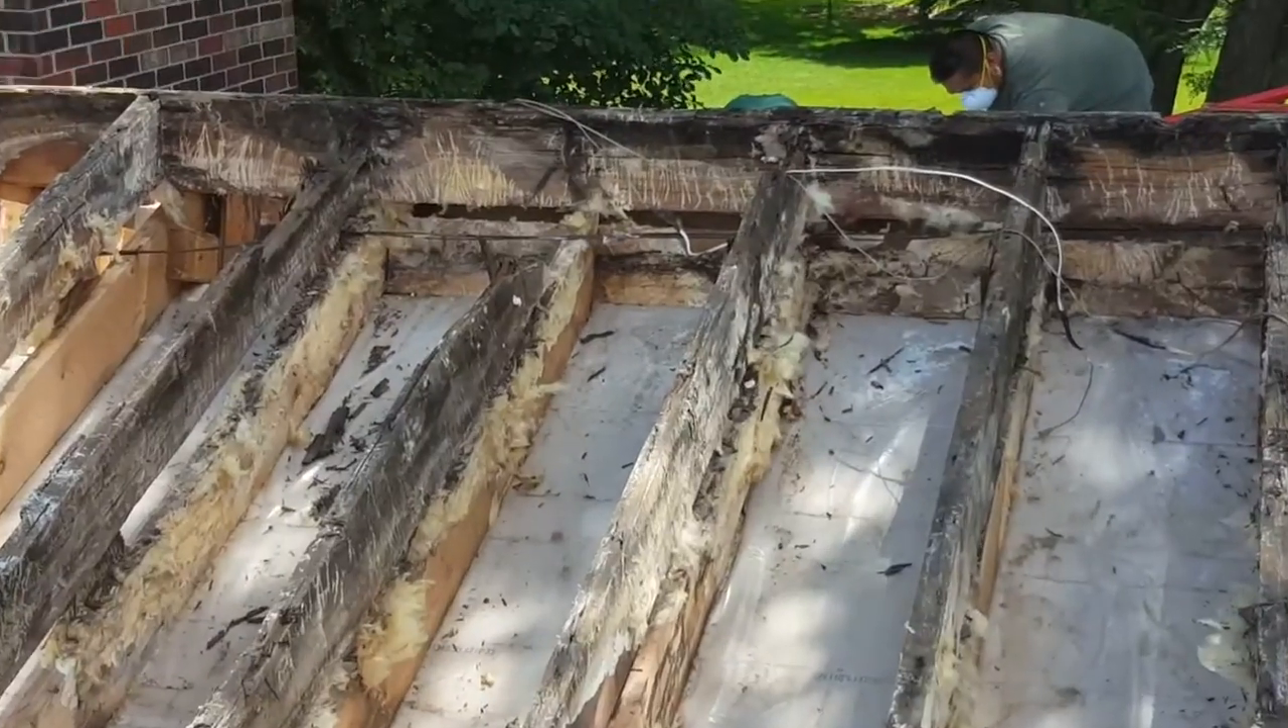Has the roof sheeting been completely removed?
Yes.